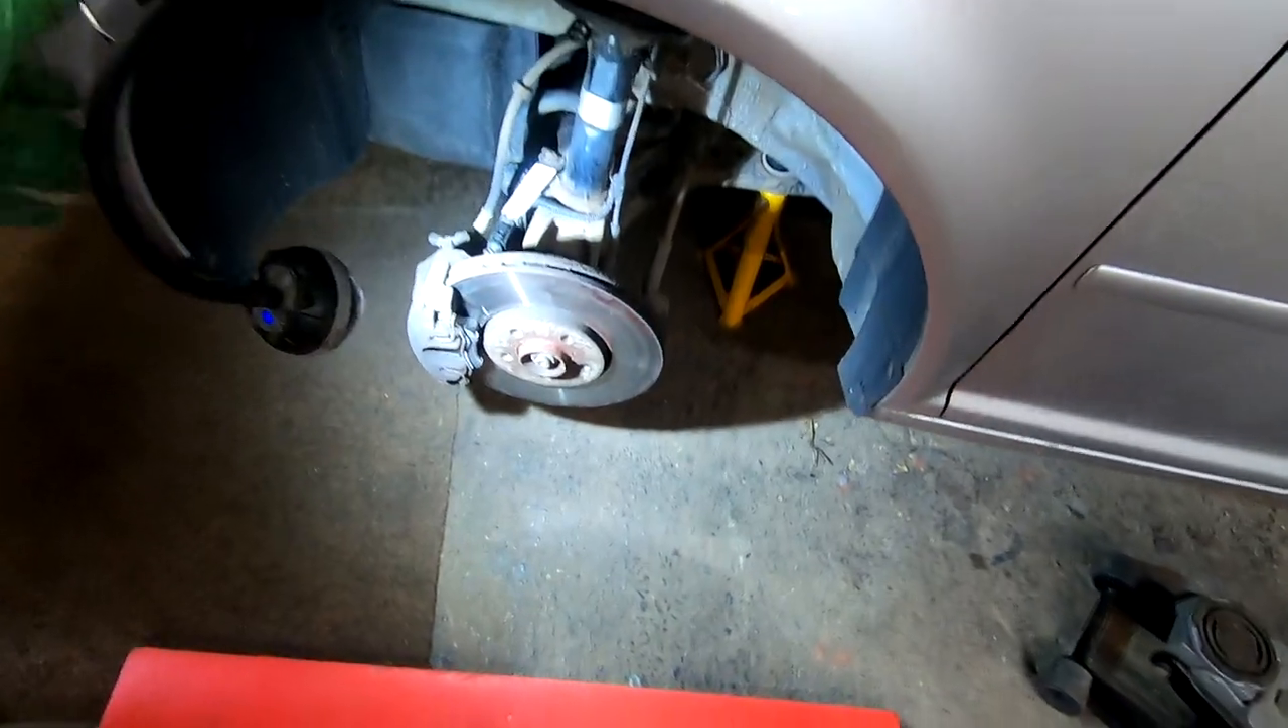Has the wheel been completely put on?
No.